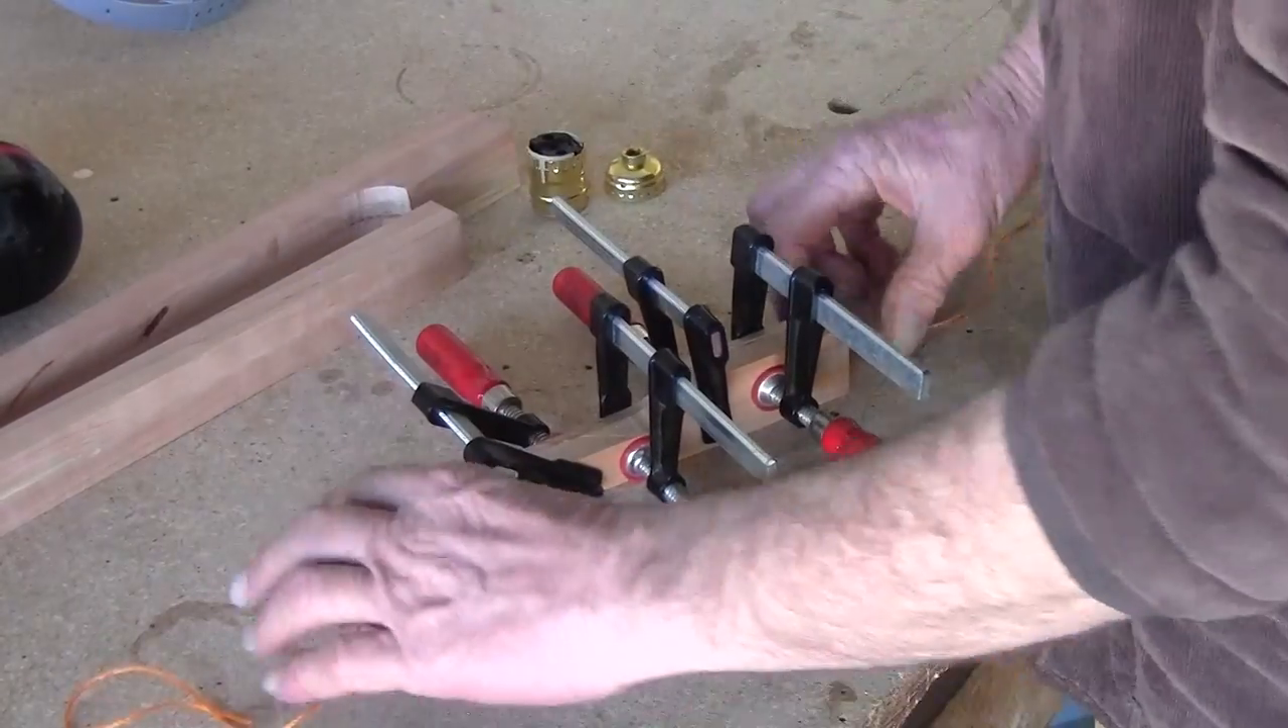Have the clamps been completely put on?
Yes.